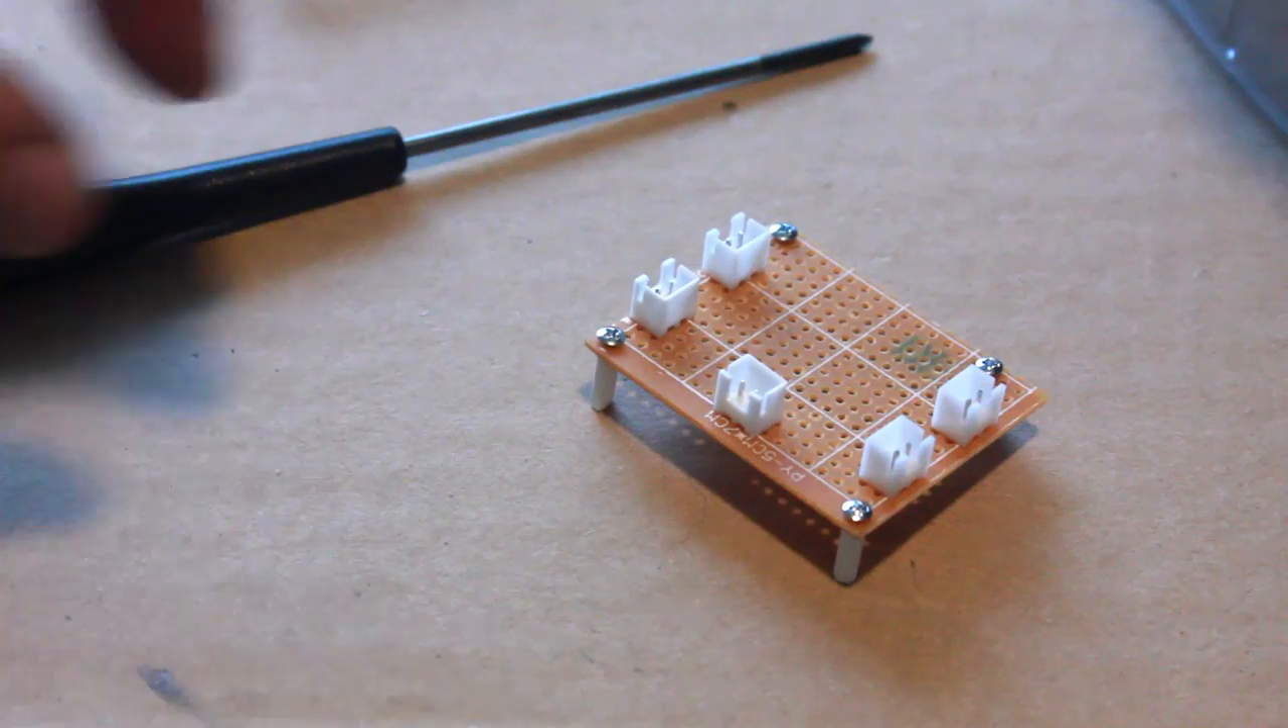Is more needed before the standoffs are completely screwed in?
No.